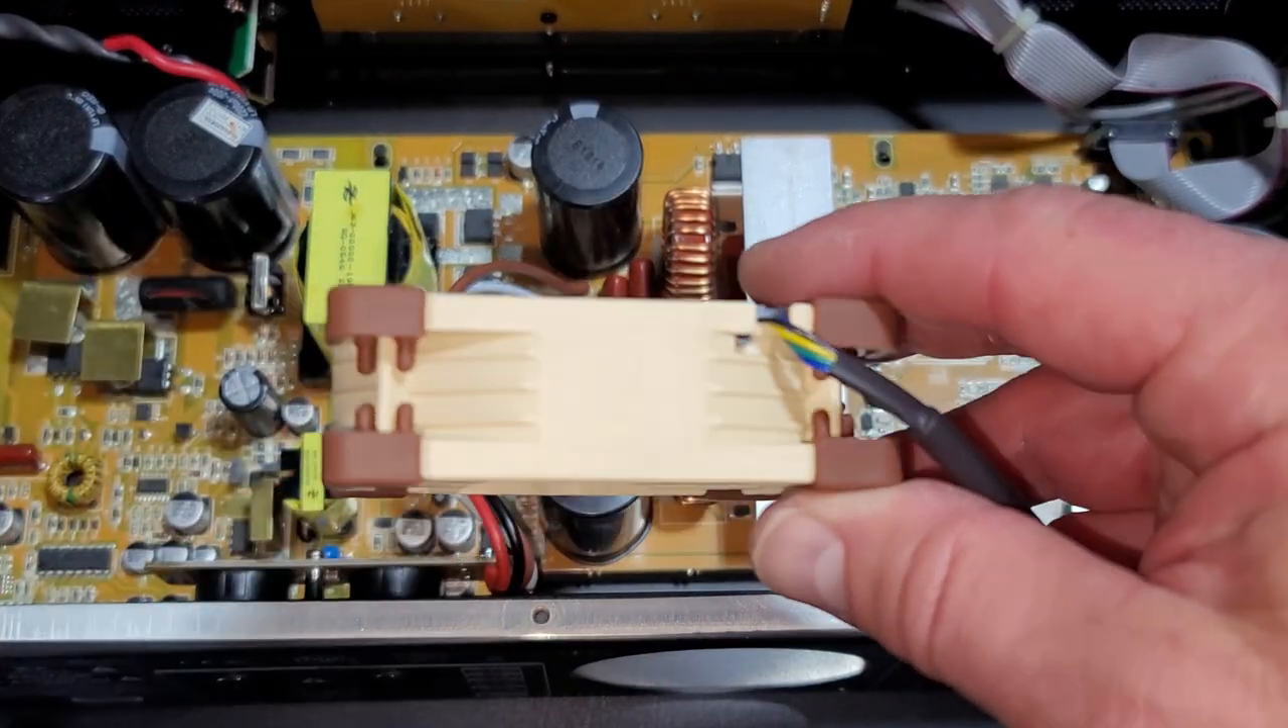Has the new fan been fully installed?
No.